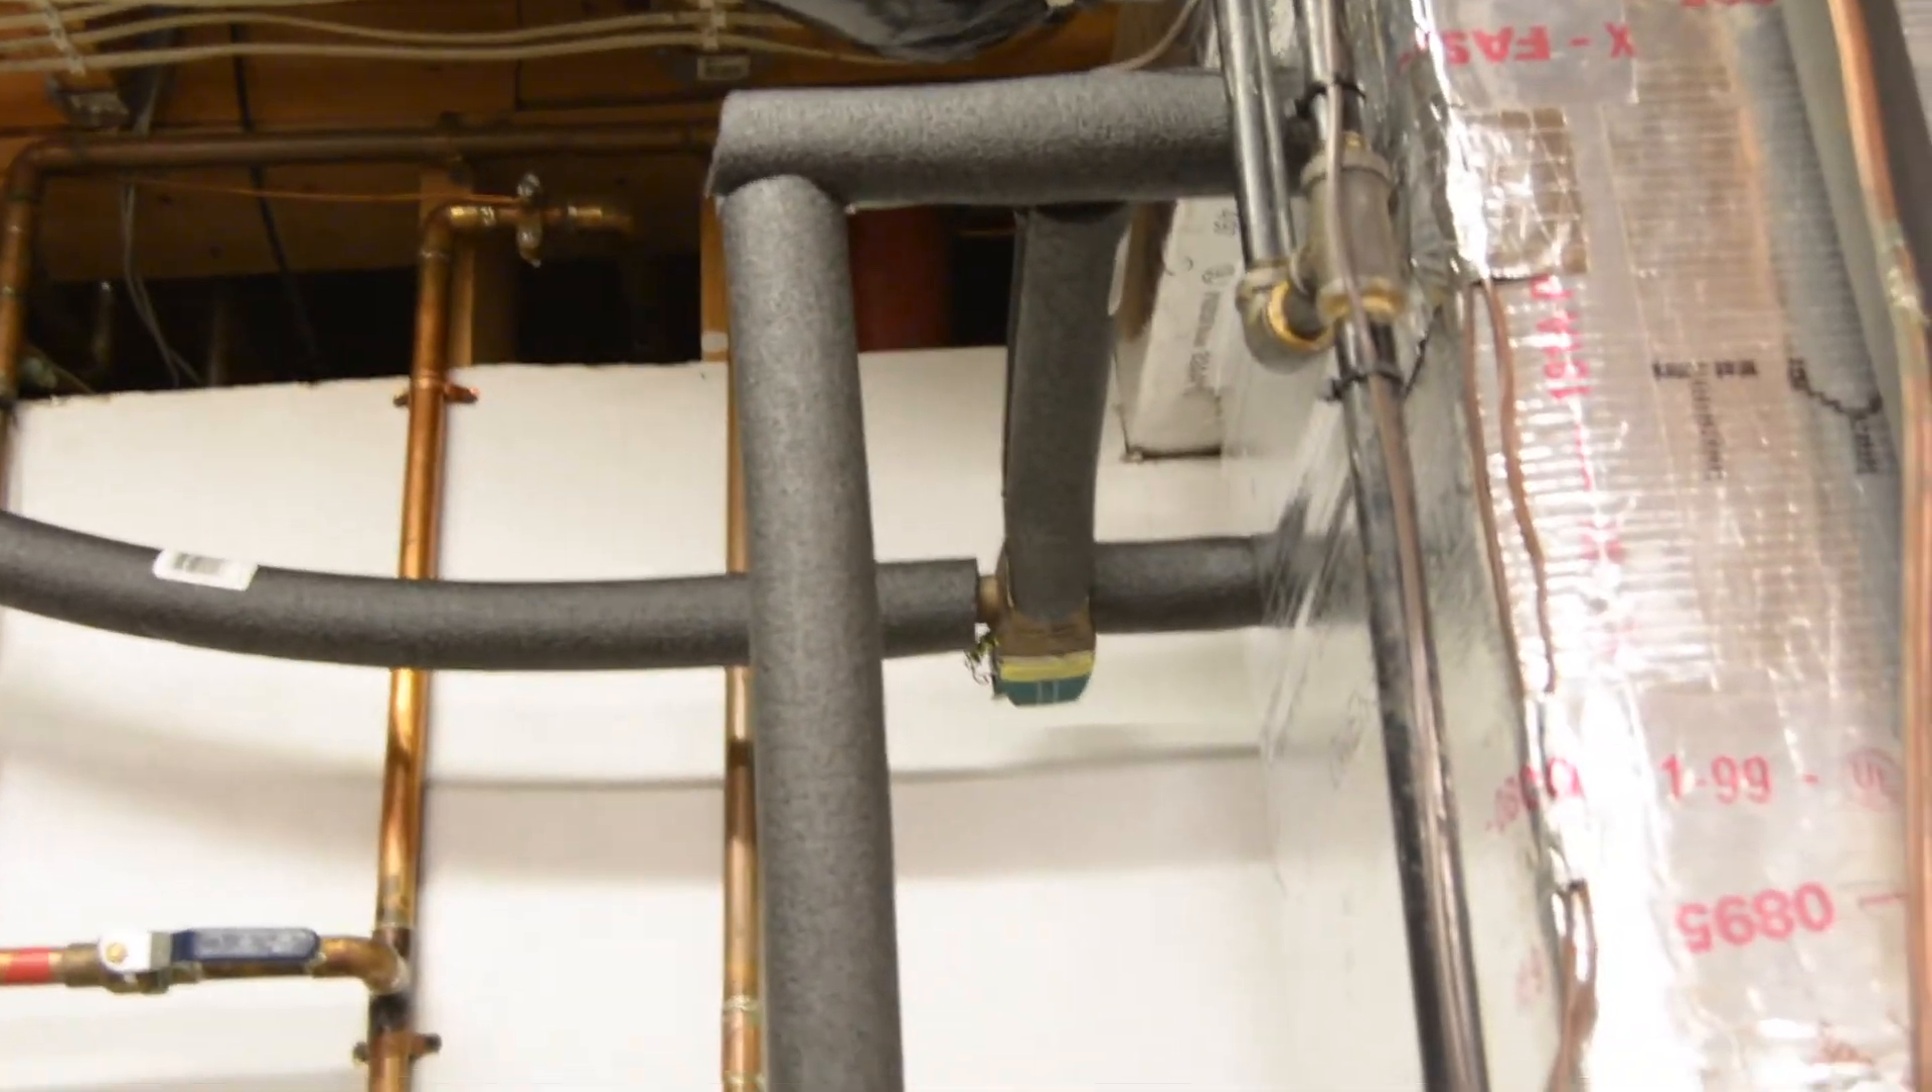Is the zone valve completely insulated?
No.